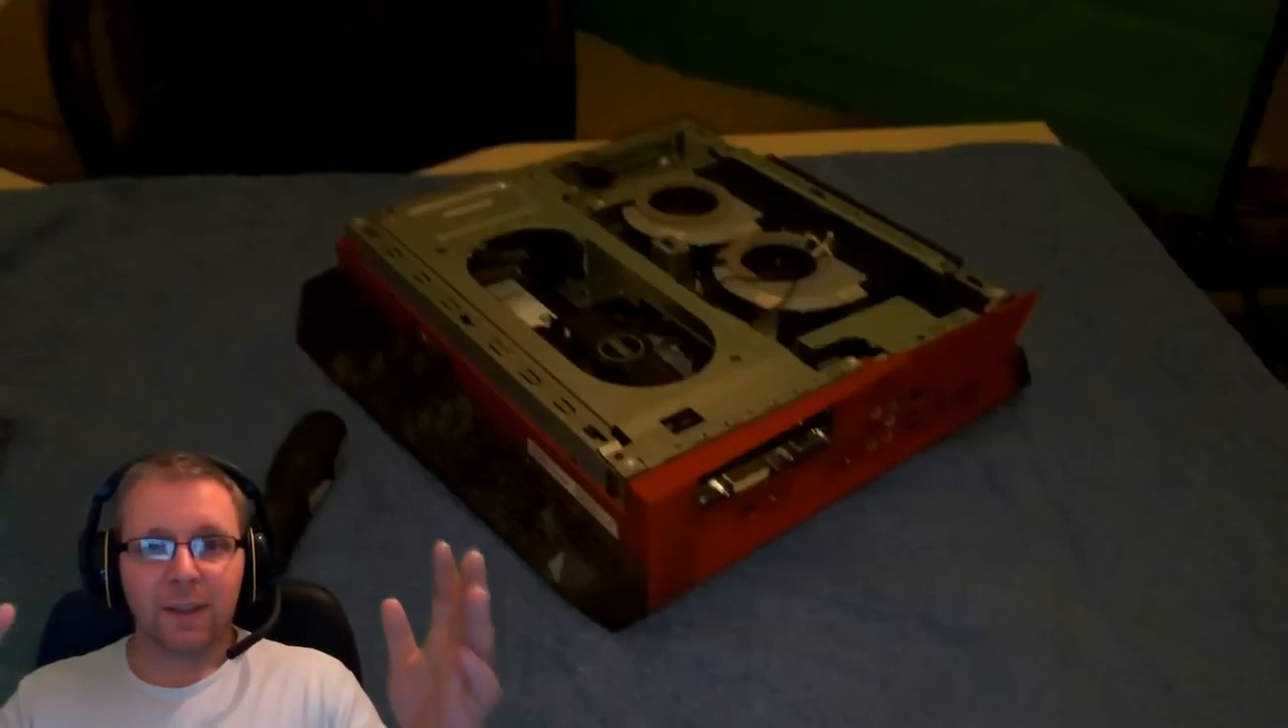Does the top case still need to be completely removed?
No.